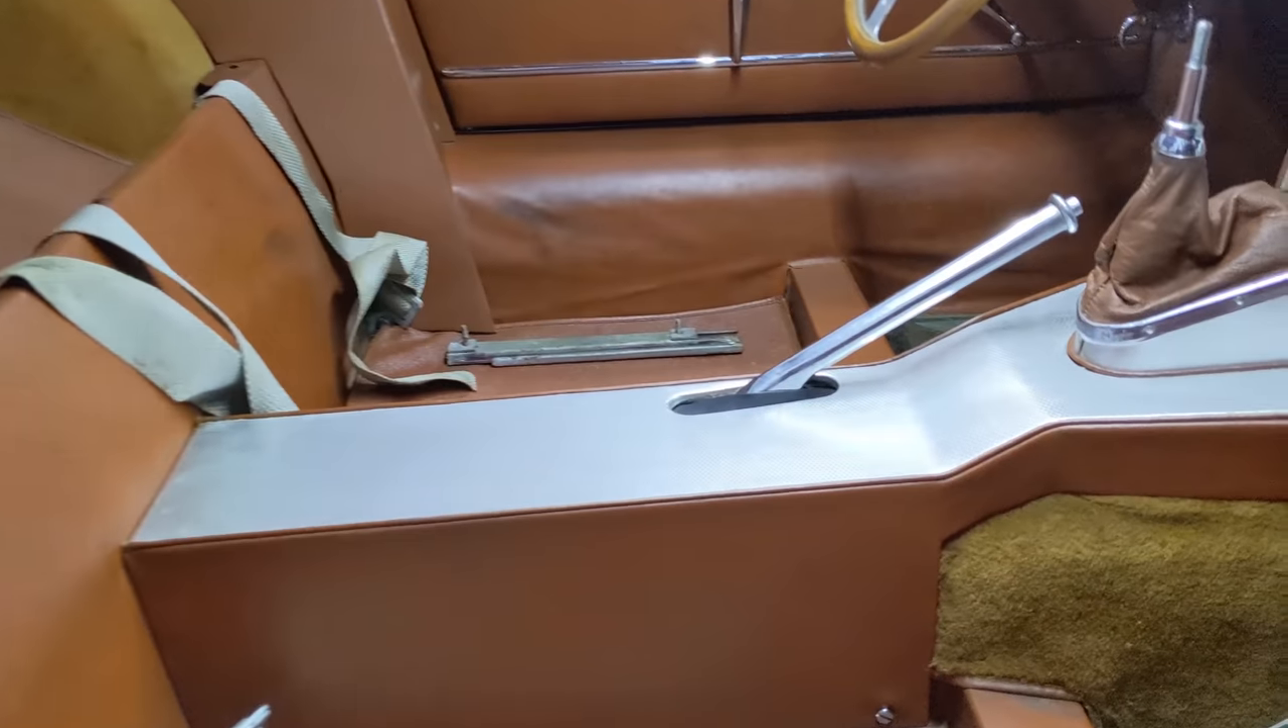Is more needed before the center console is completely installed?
No.